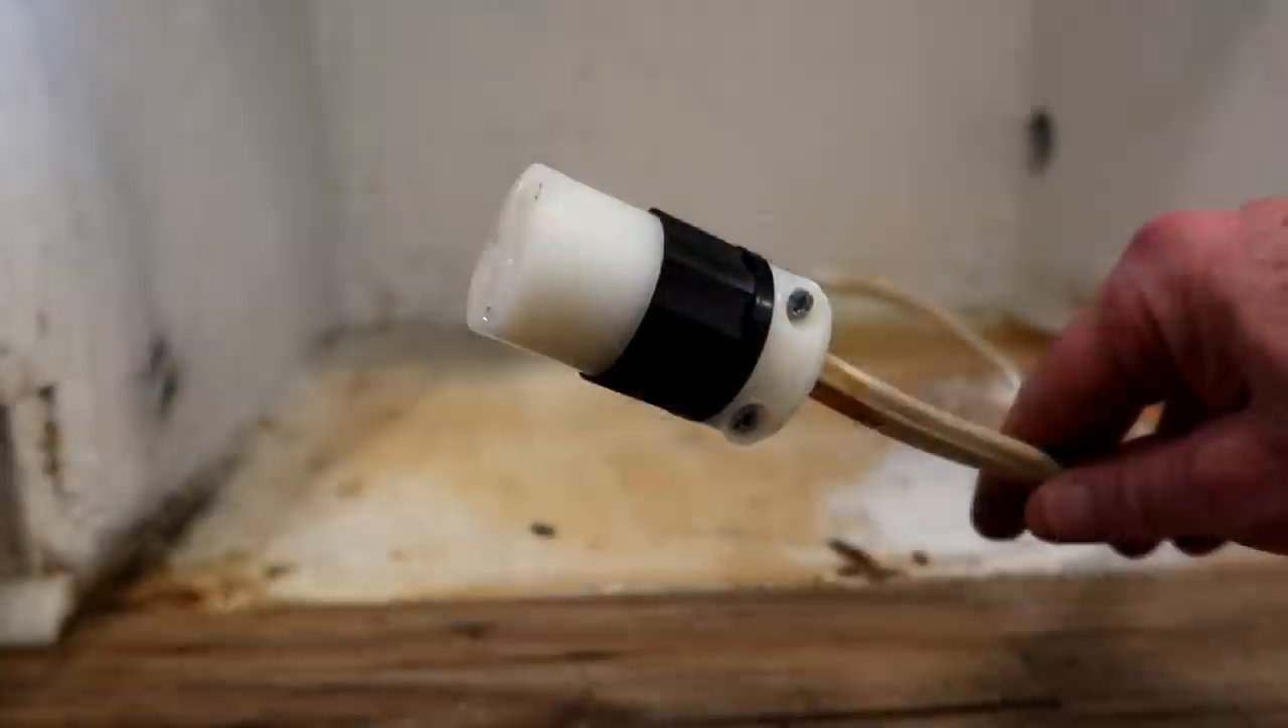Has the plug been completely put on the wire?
Yes.